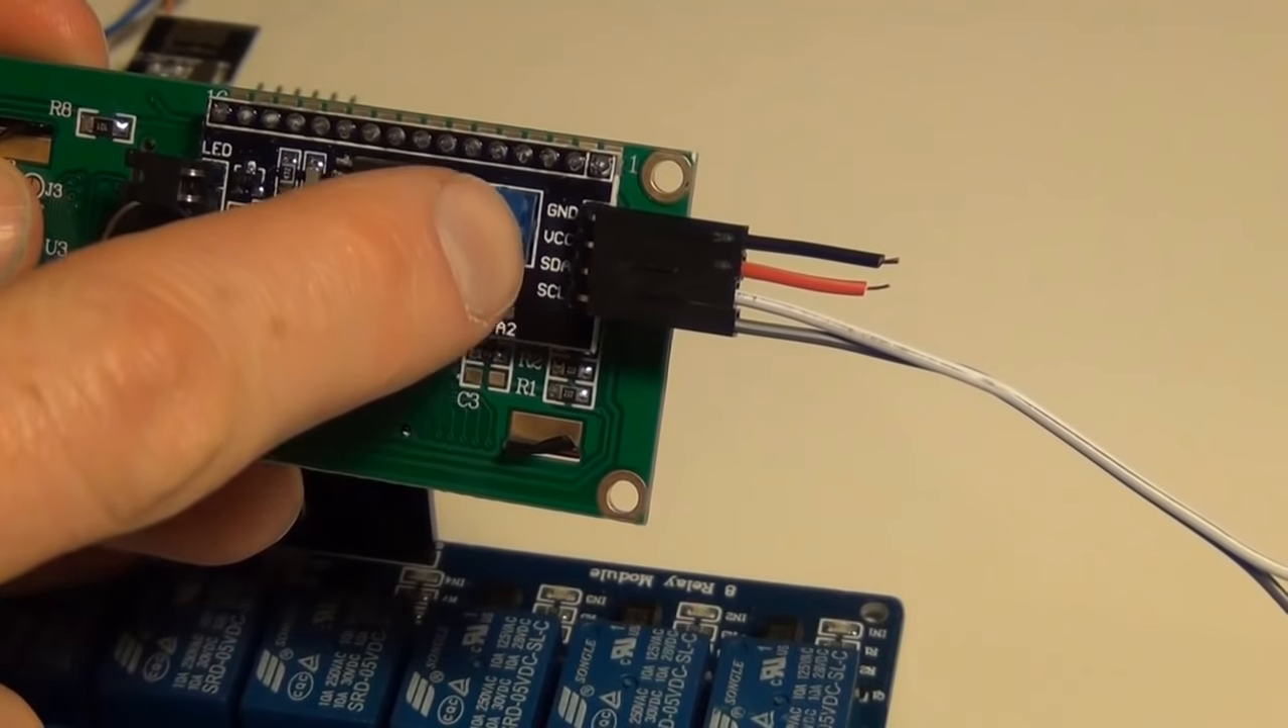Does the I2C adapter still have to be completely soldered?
No.